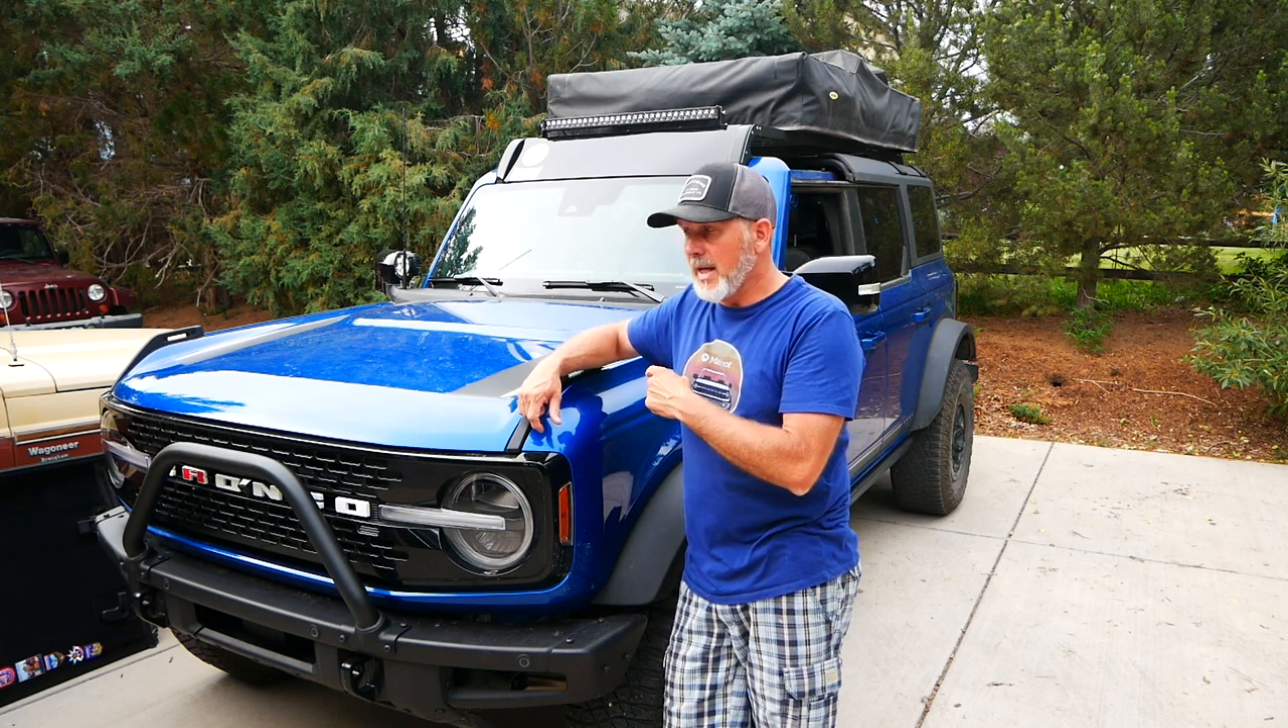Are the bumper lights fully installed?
No.